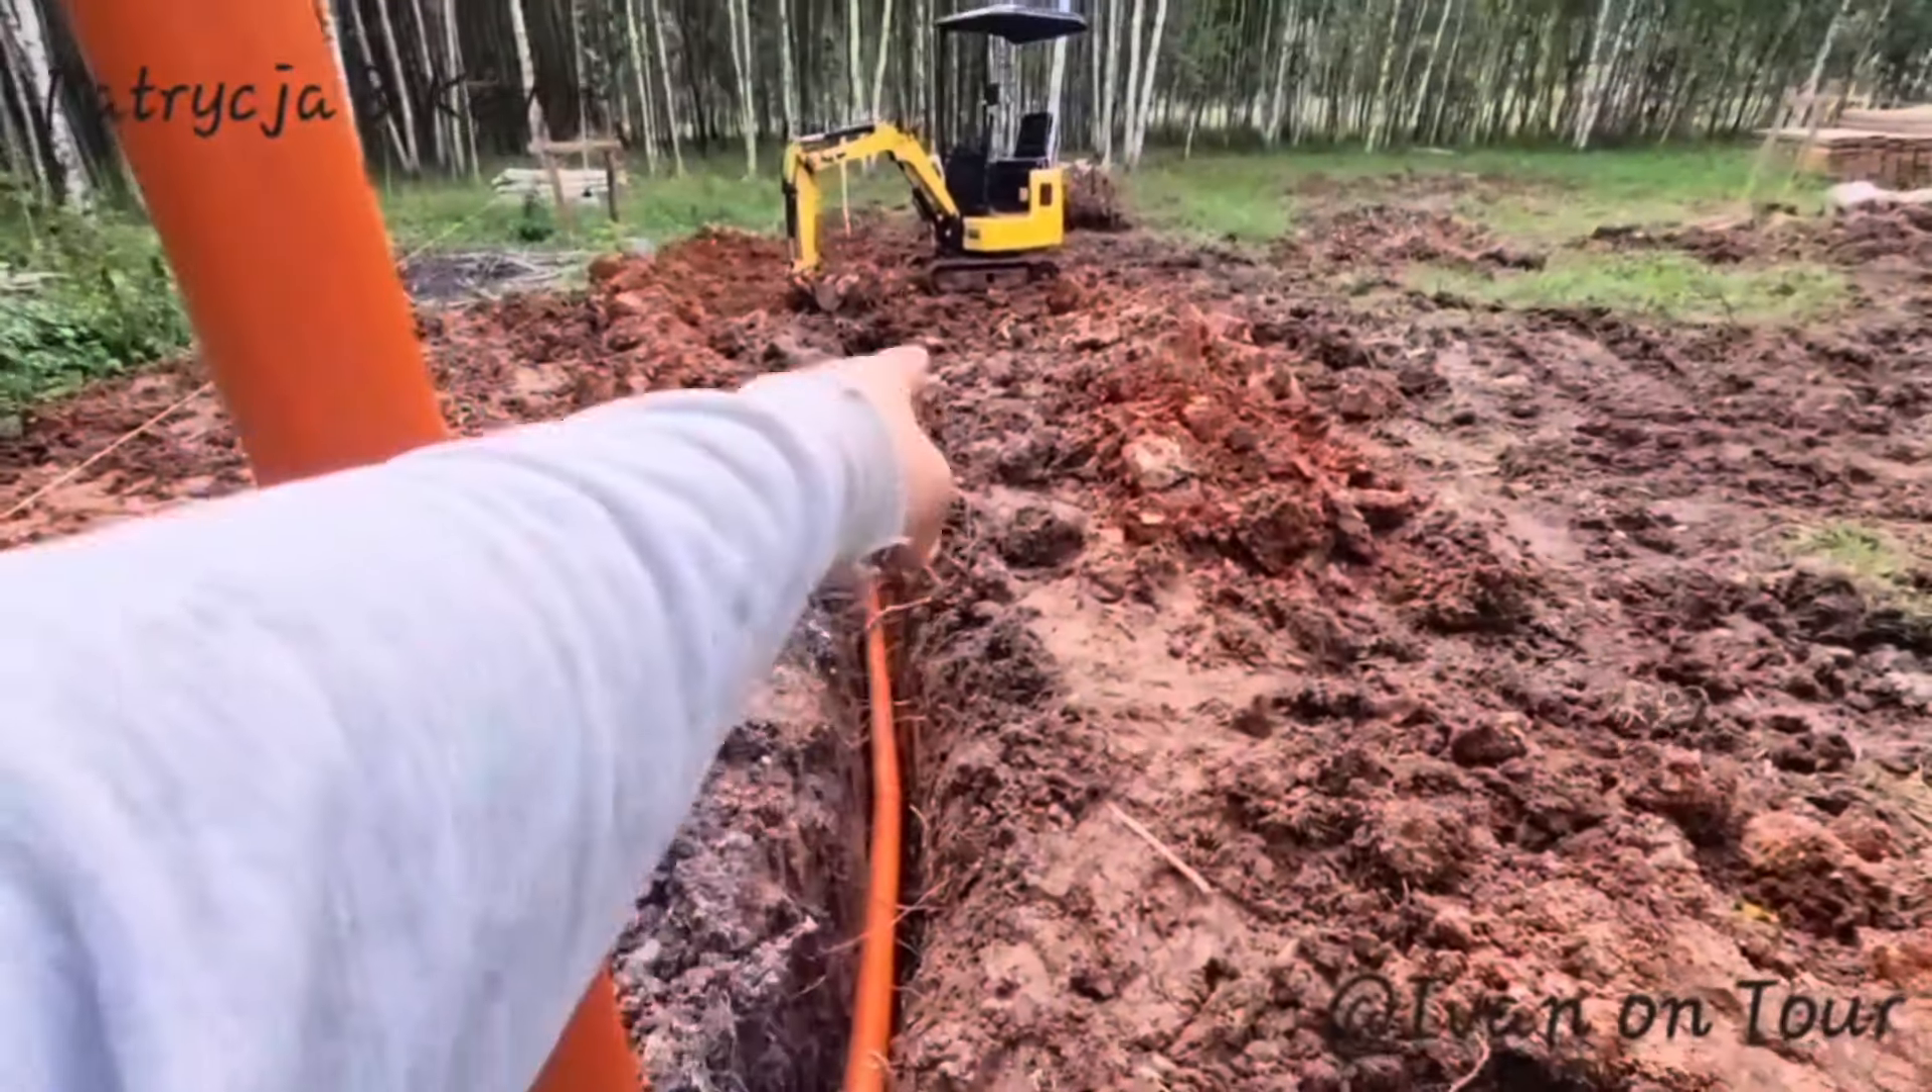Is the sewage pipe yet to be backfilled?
Yes.